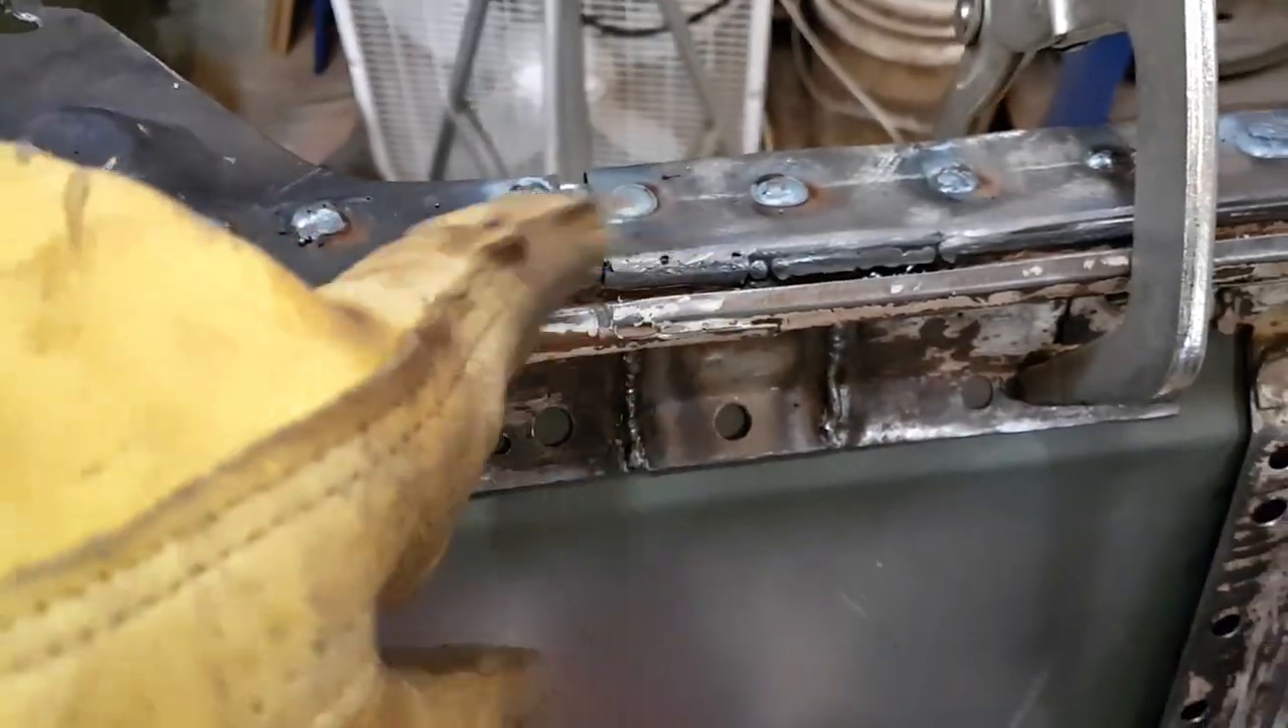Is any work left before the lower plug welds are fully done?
Yes.